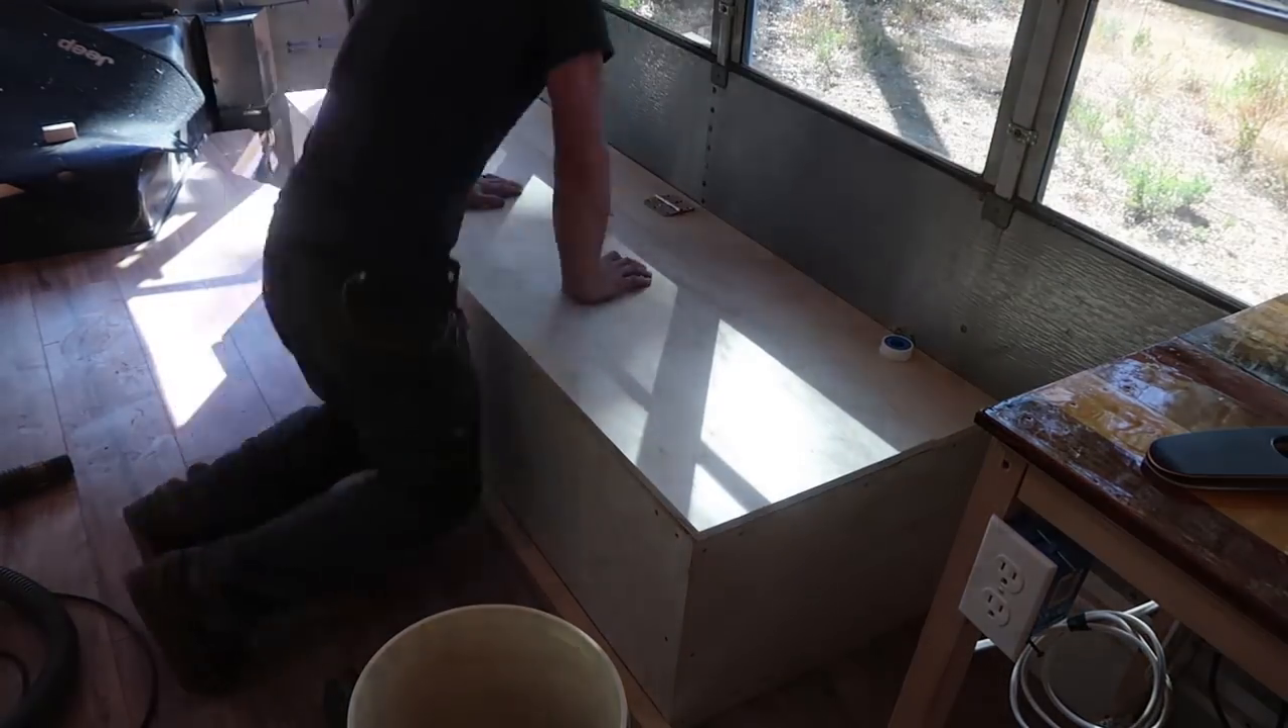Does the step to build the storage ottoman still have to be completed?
Yes.